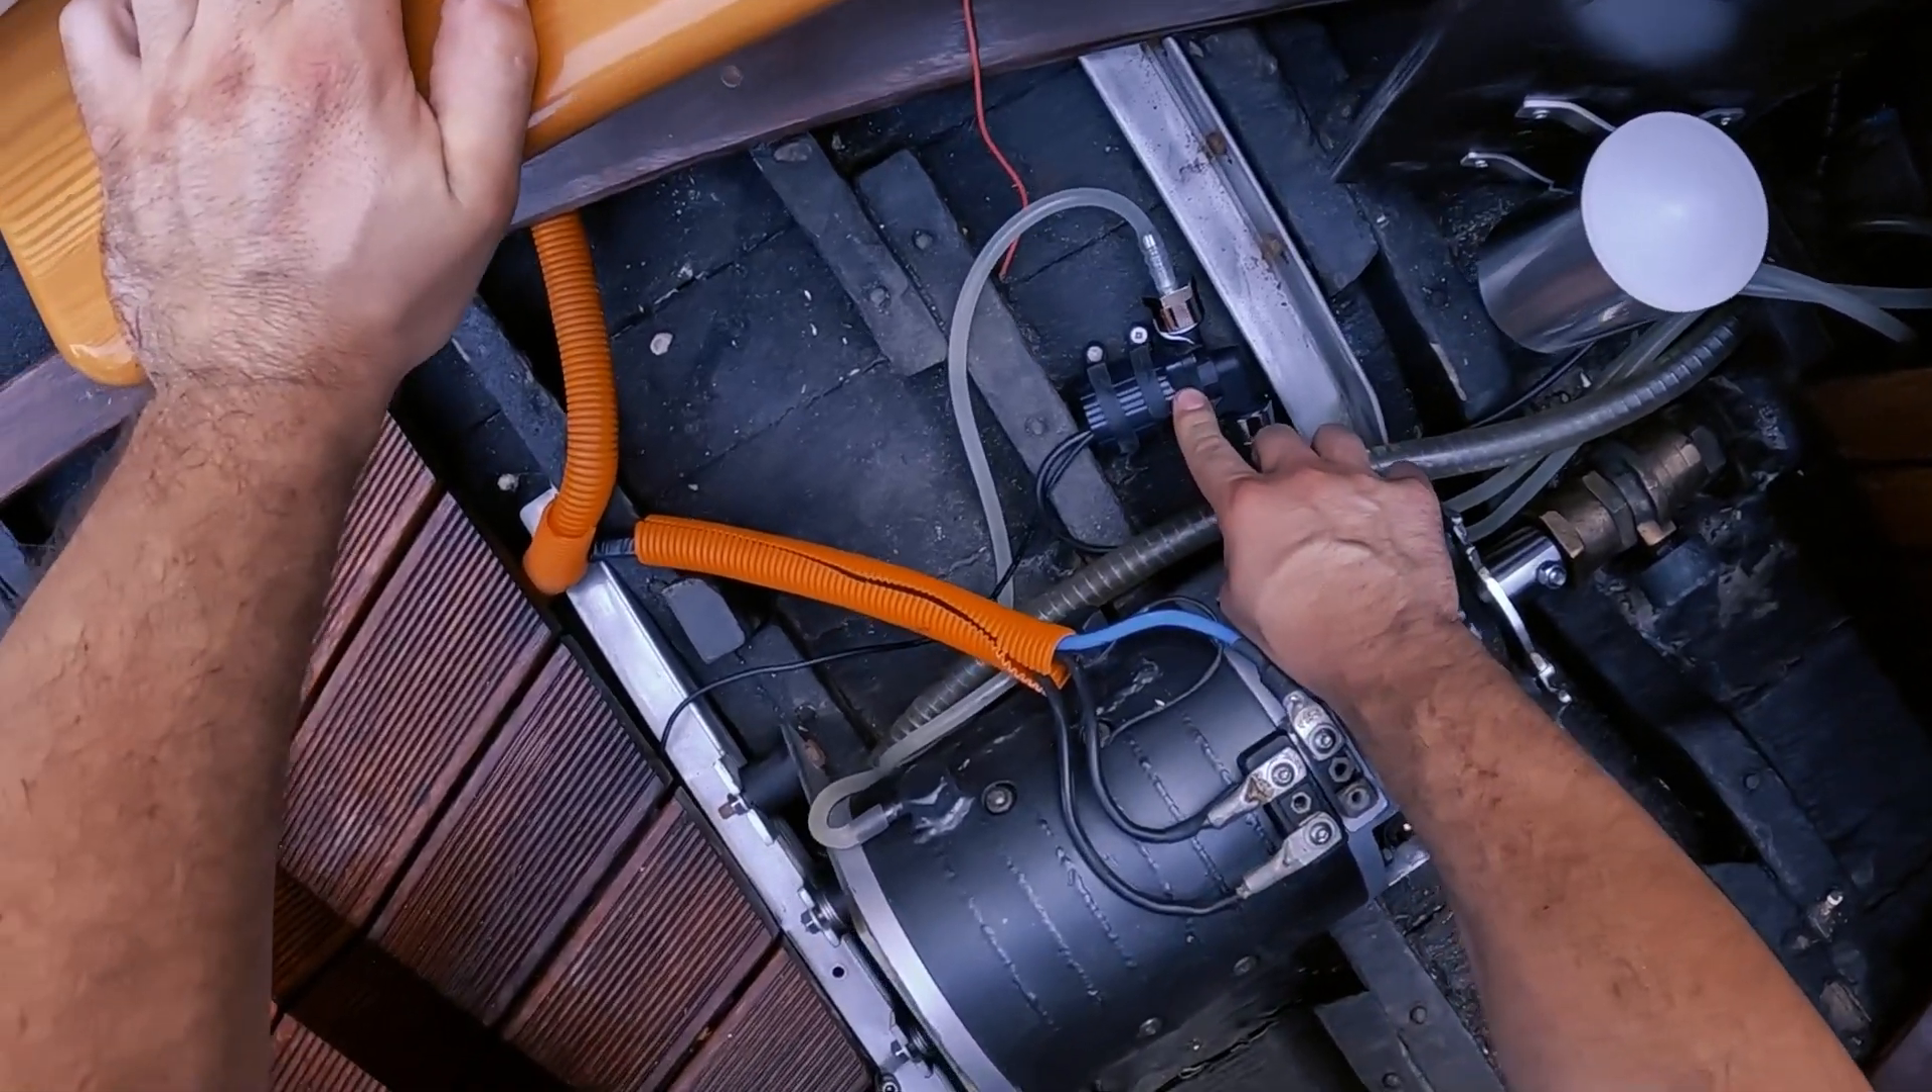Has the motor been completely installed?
Yes.